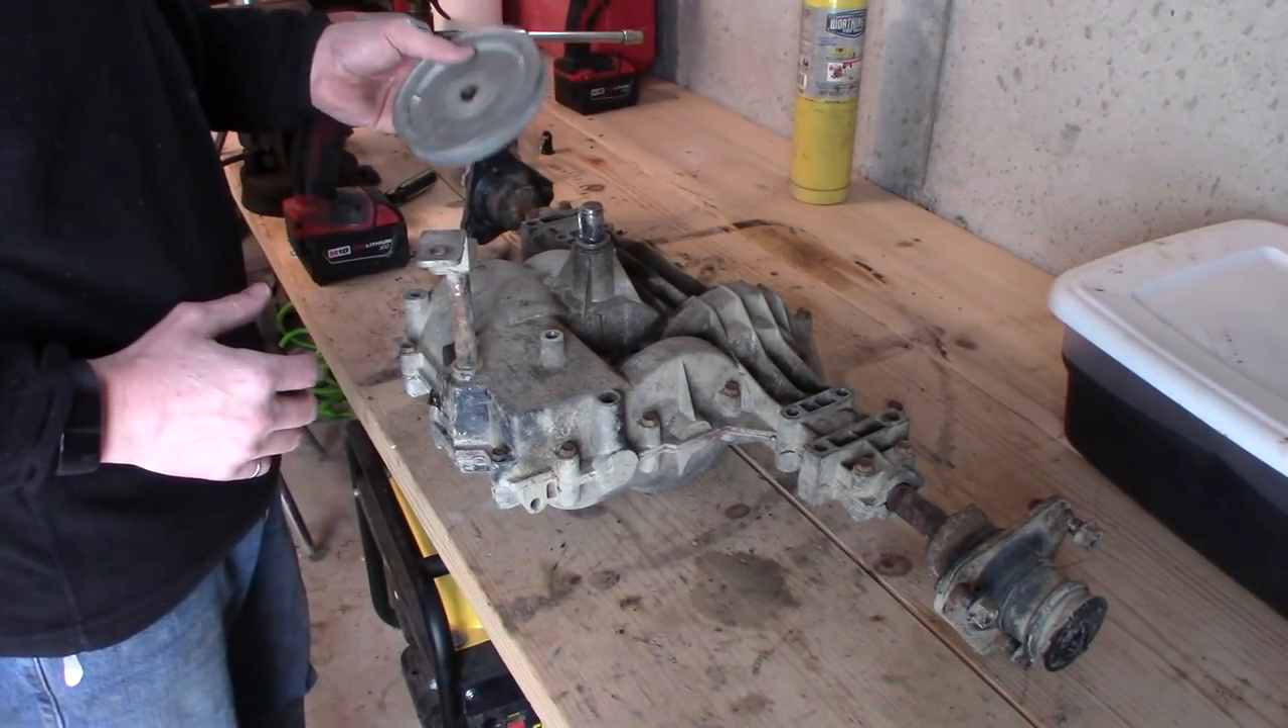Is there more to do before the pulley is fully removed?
No.